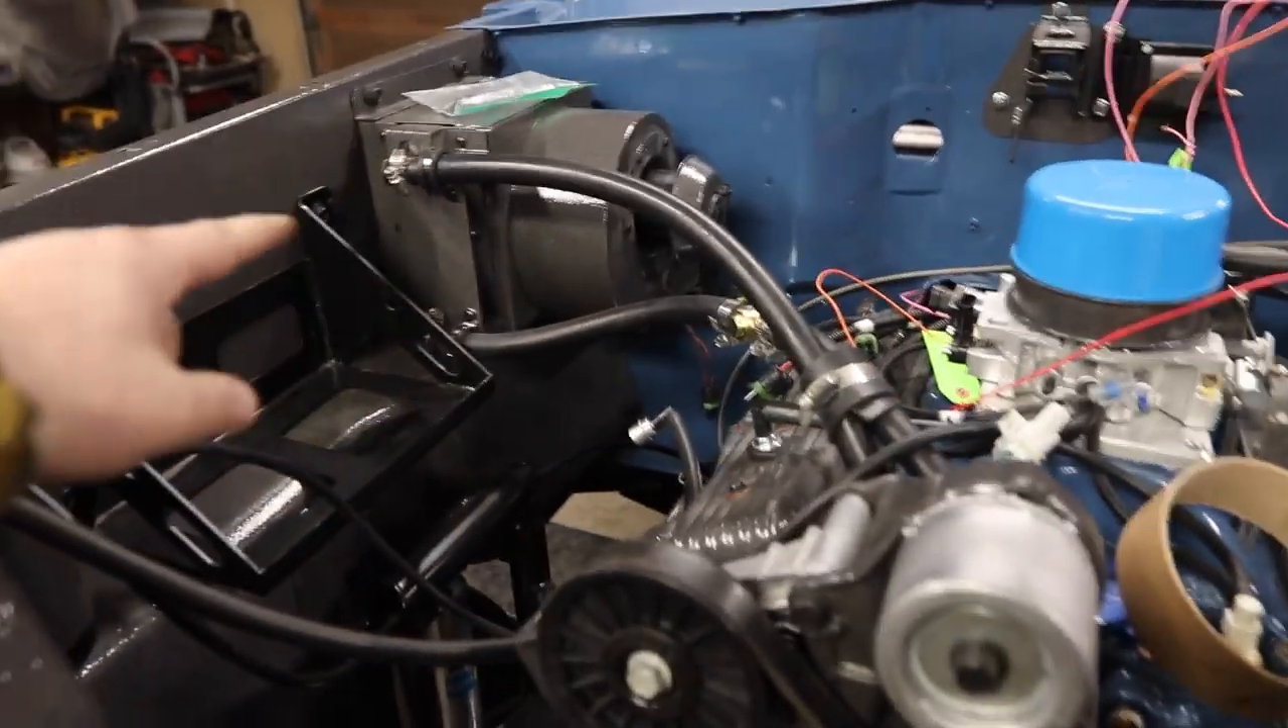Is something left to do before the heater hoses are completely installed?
No.